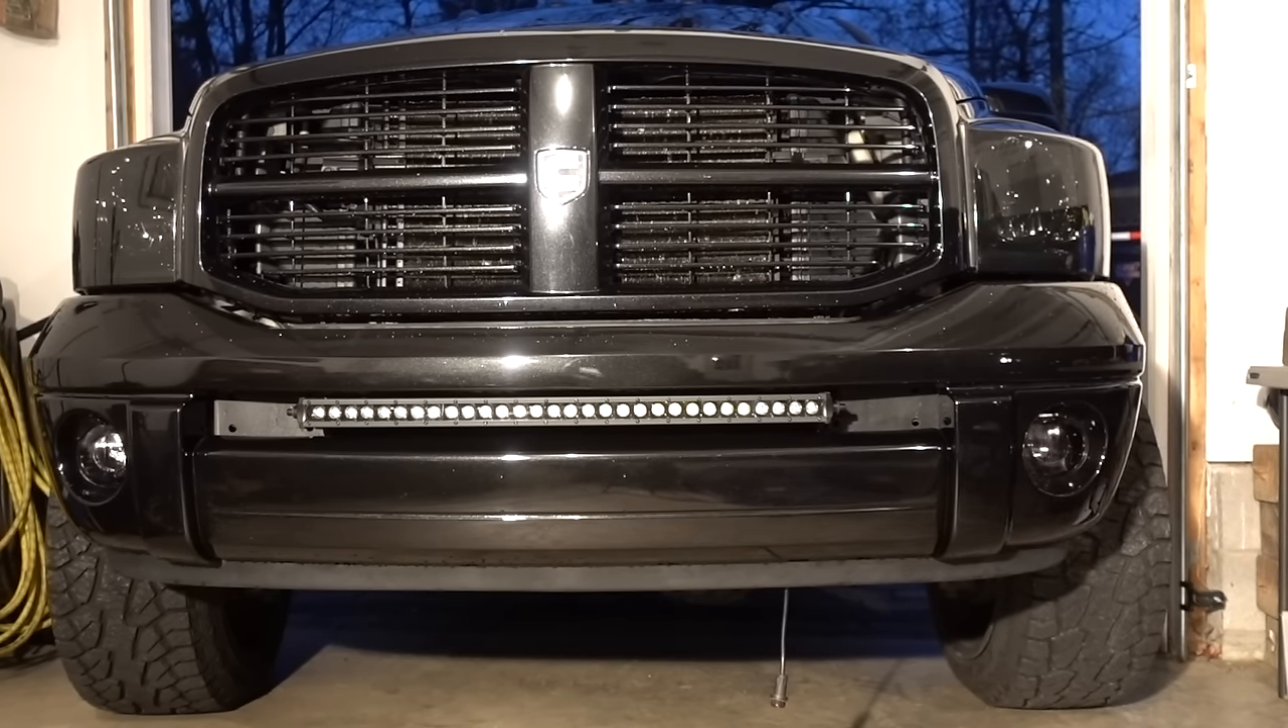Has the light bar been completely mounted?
Yes.